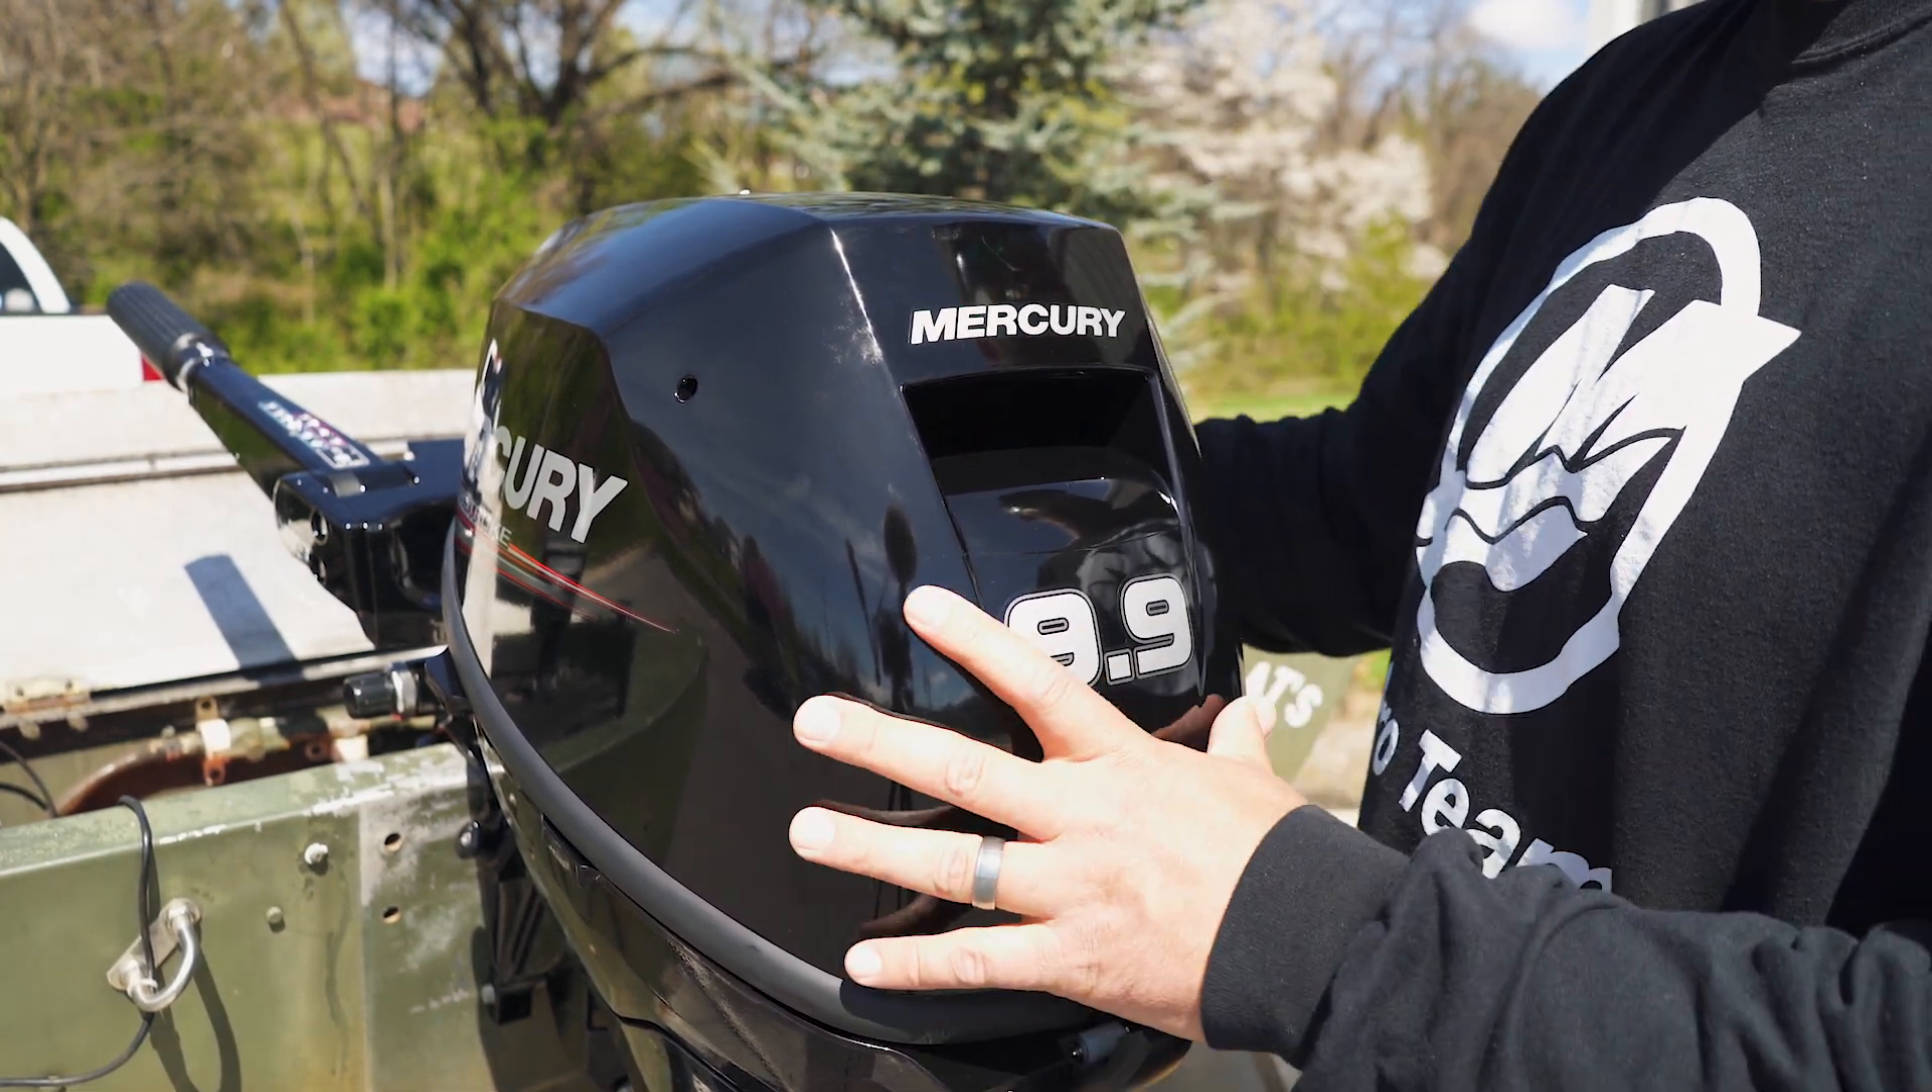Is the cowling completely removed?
No.